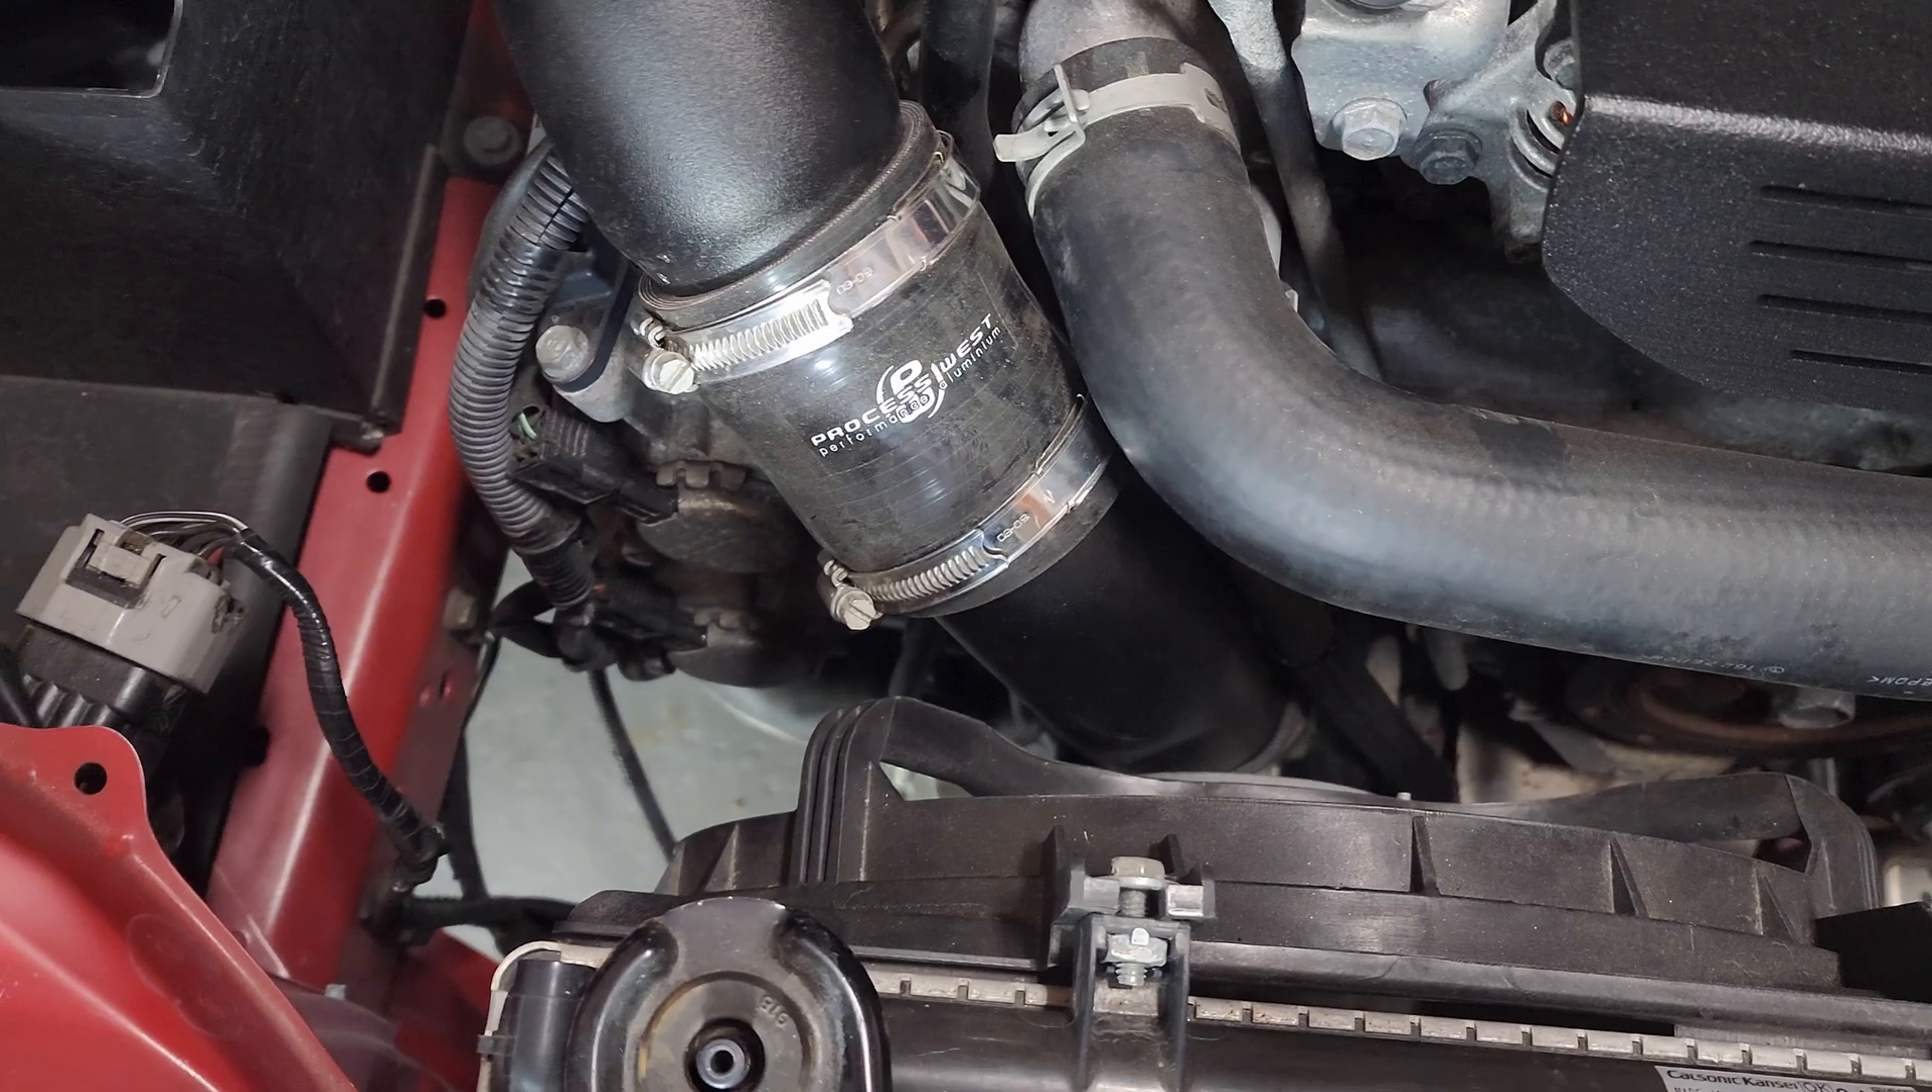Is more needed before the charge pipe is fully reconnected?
No.